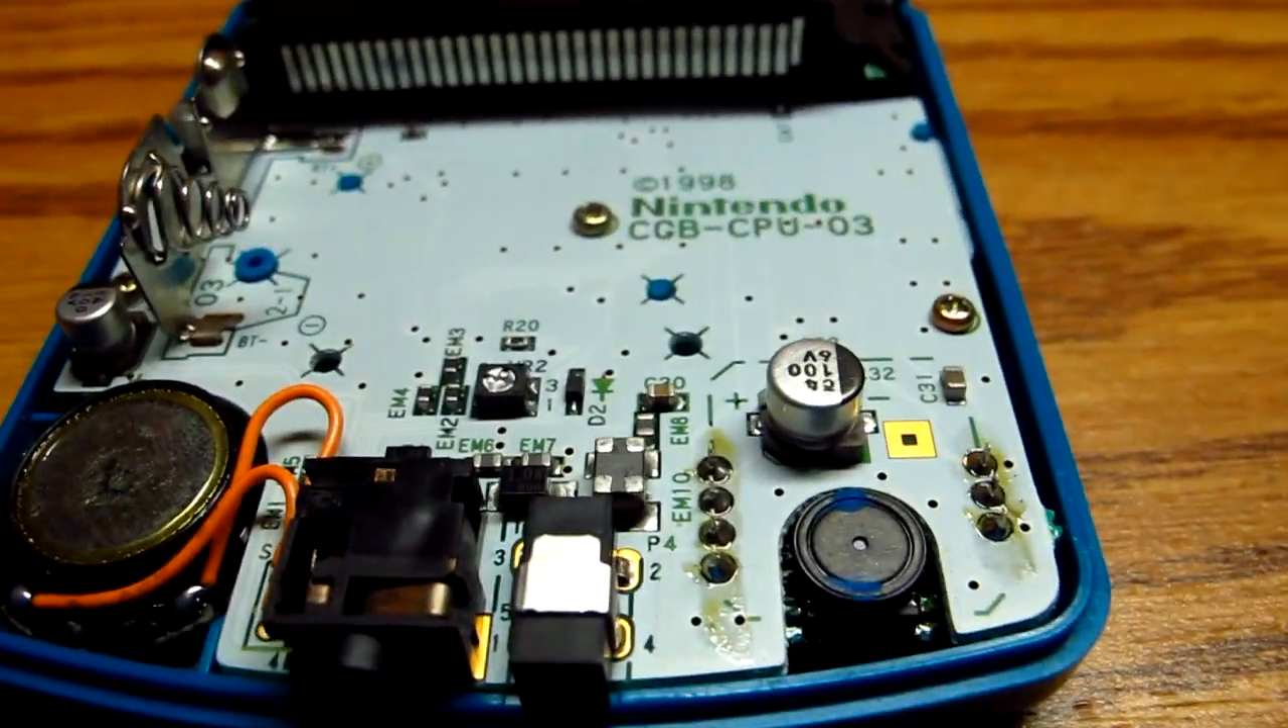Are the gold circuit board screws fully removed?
No.